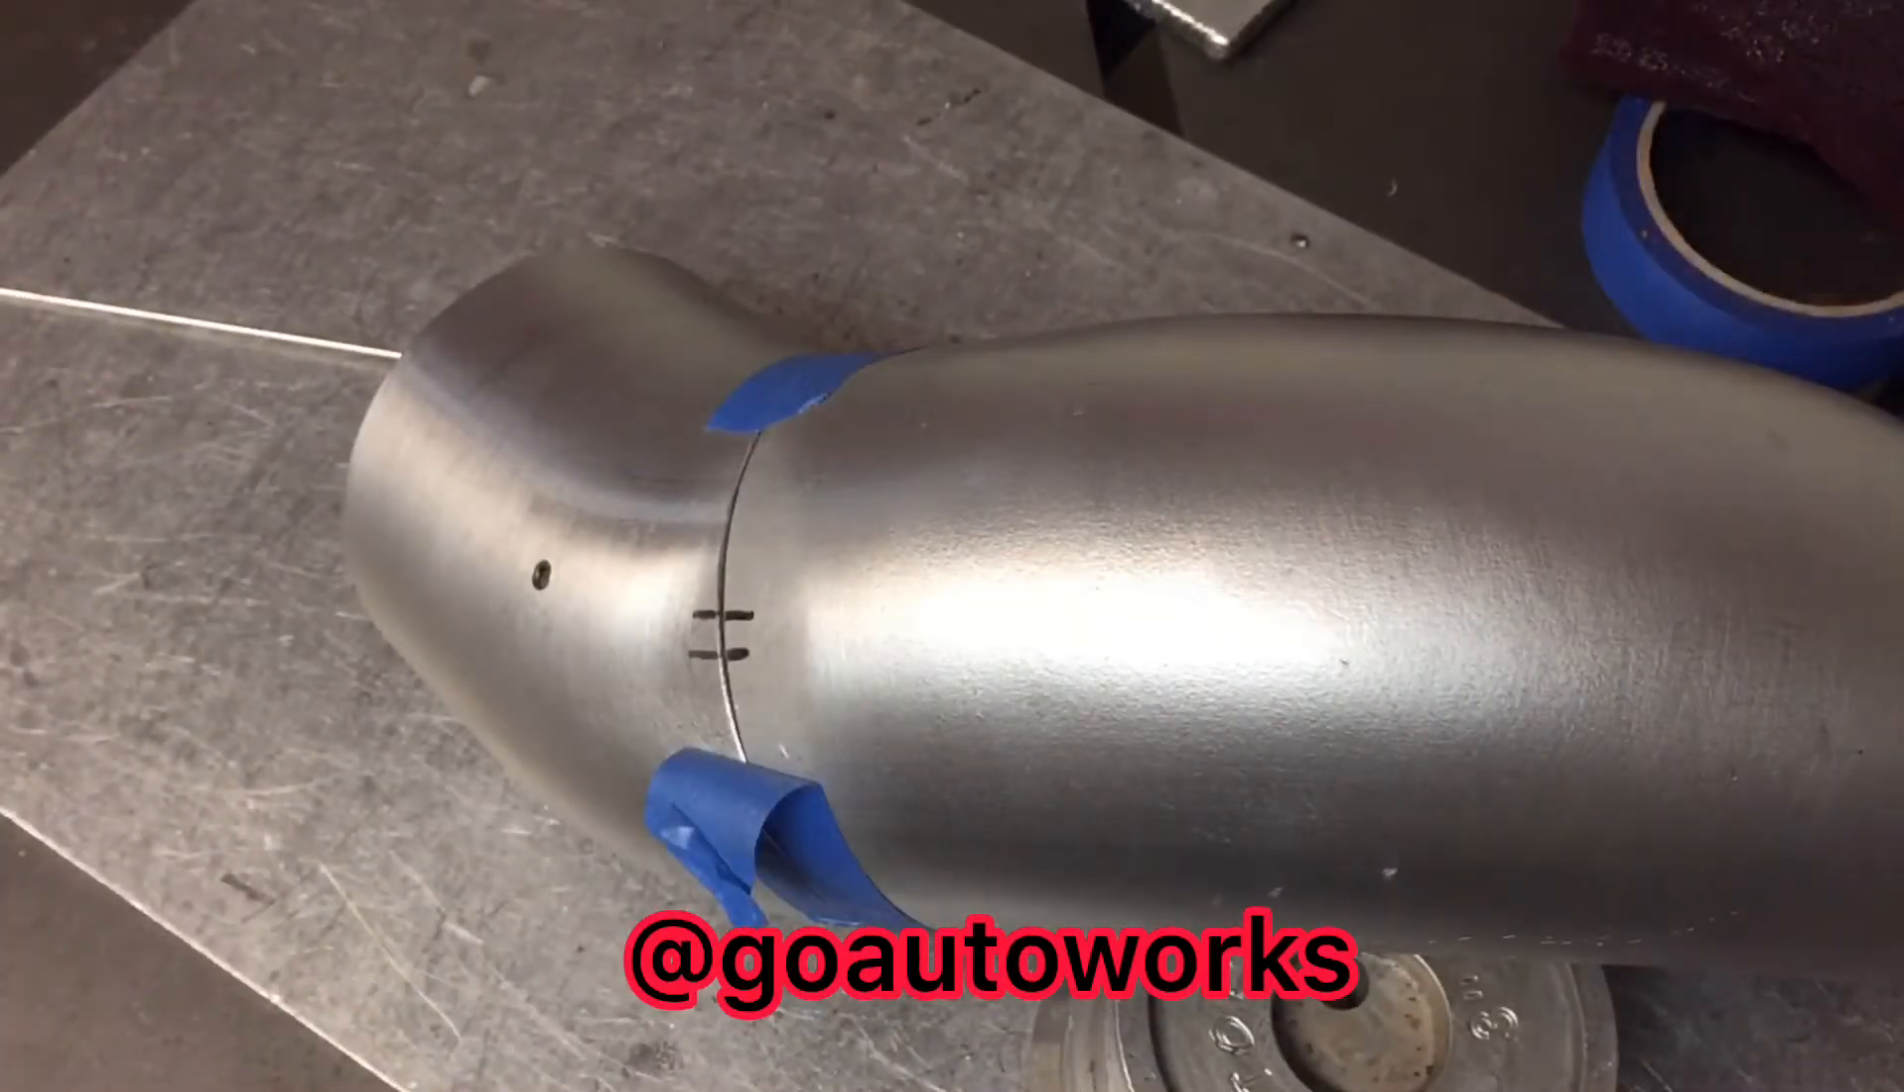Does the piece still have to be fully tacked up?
Yes.